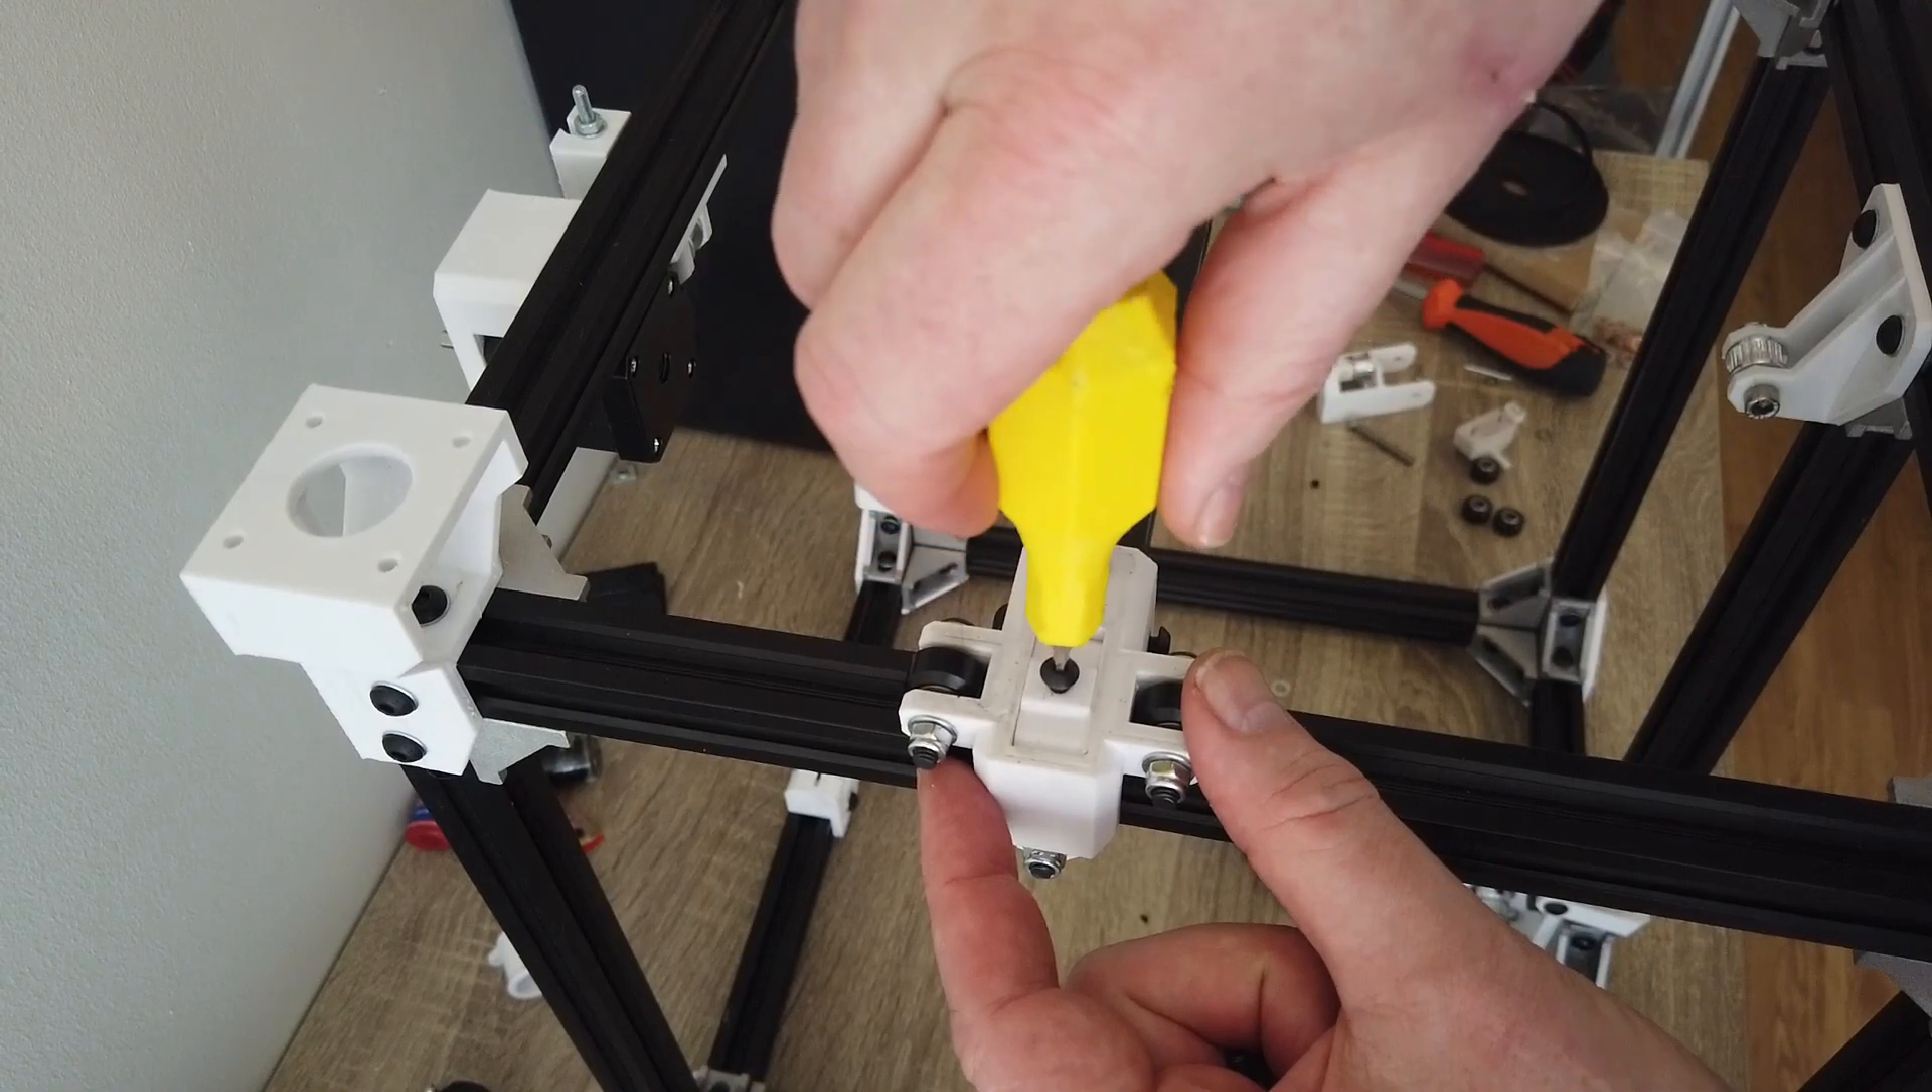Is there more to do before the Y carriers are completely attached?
Yes.